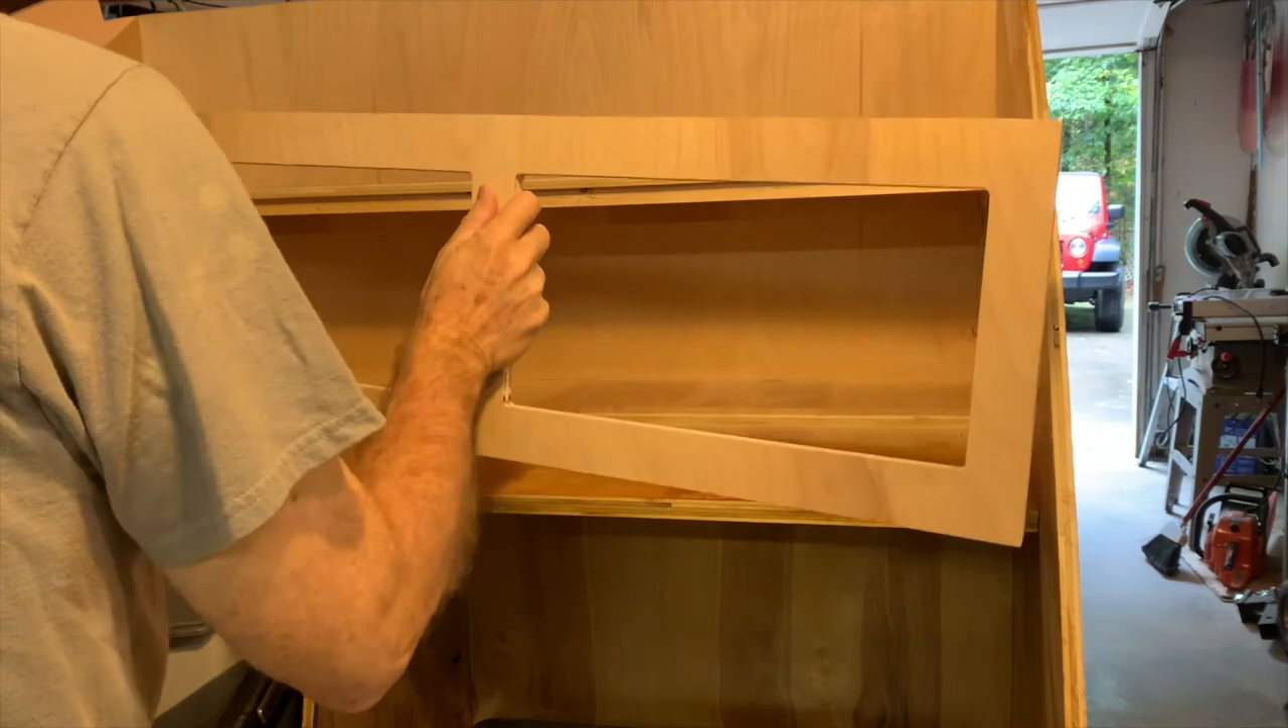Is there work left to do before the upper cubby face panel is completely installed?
Yes.